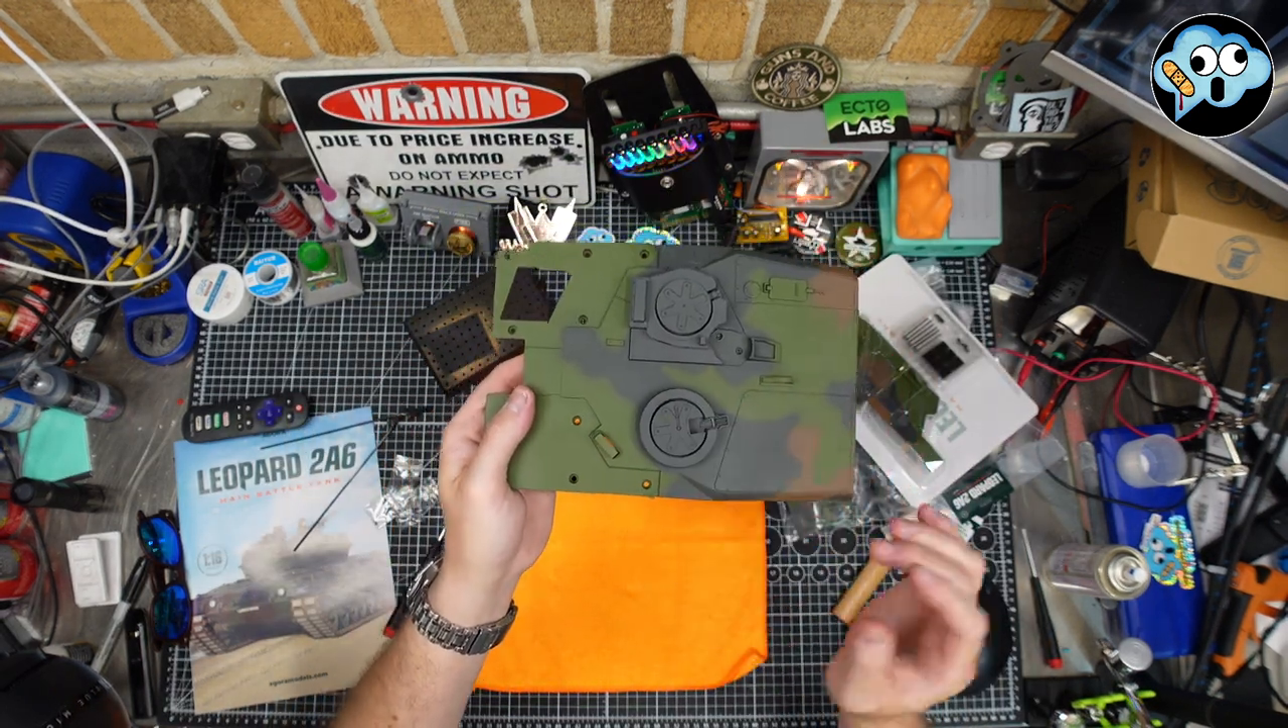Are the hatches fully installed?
Yes.